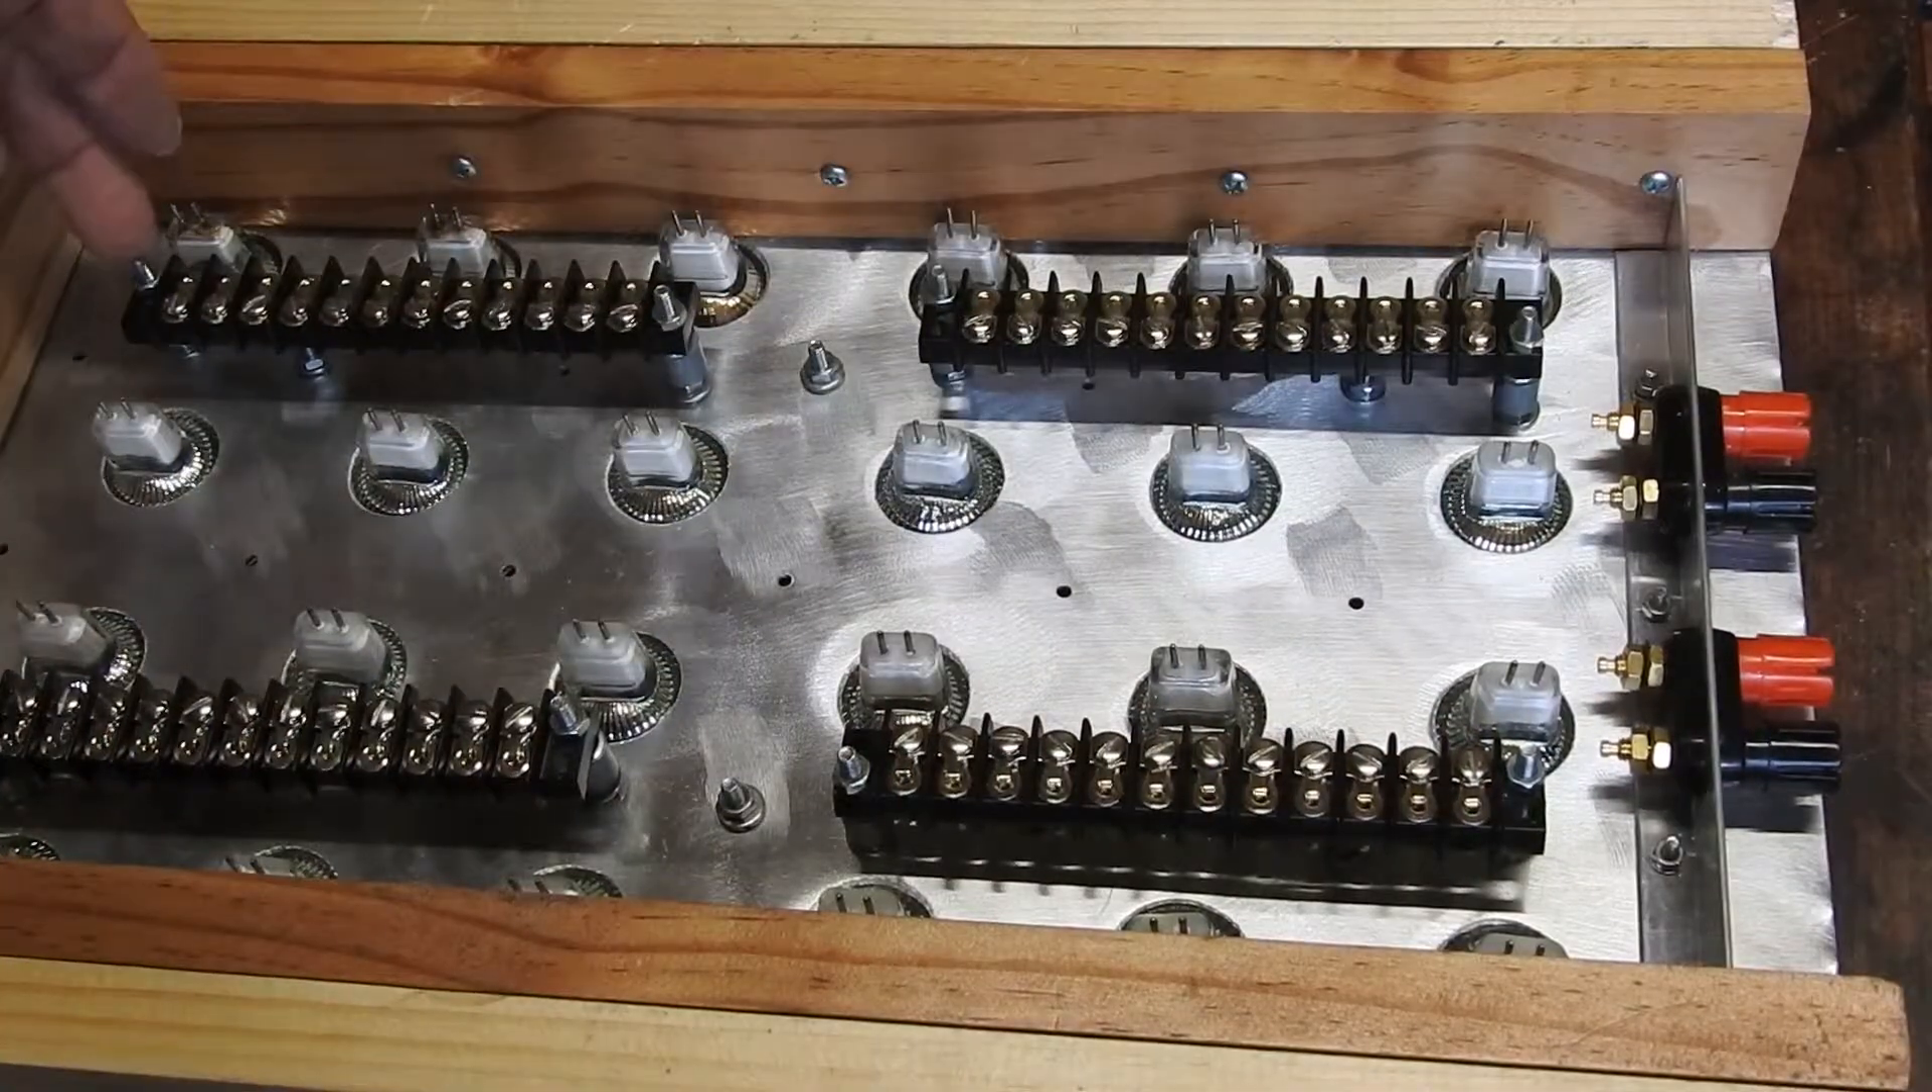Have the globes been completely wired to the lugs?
No.